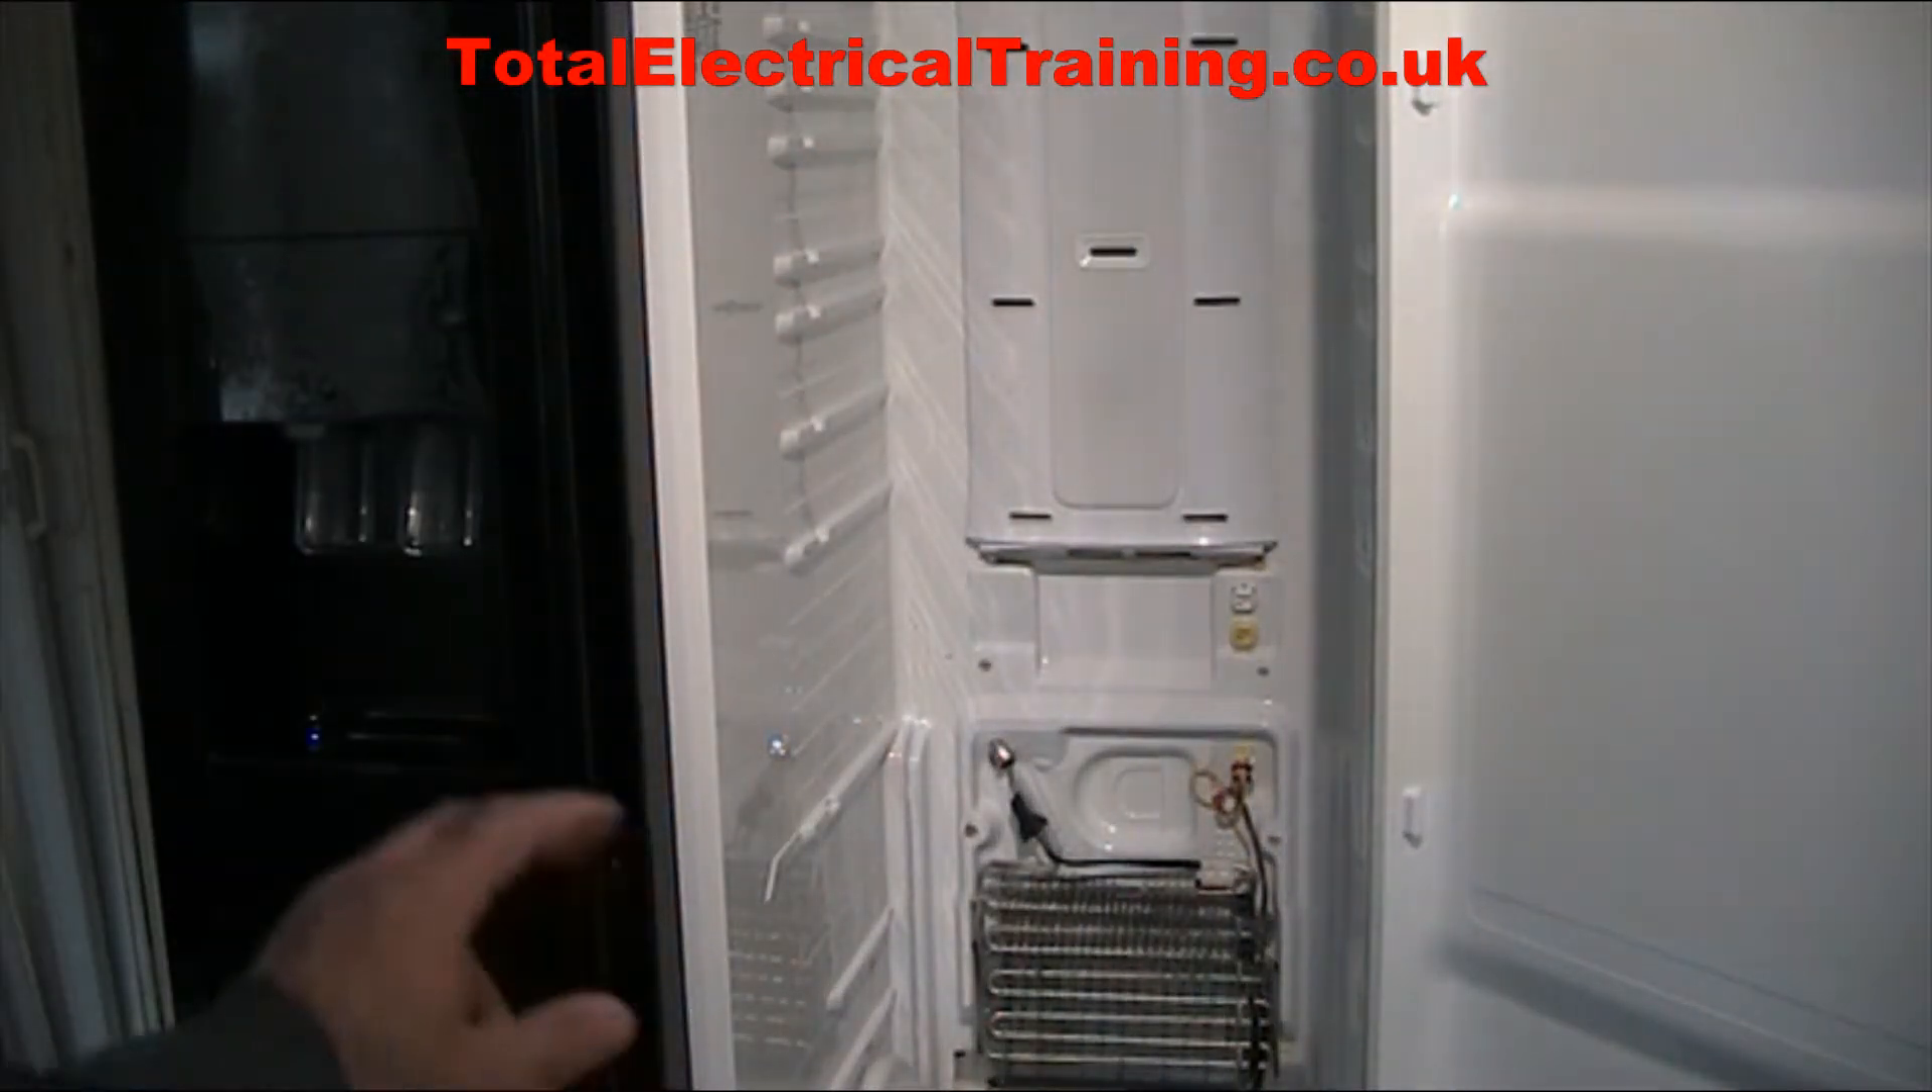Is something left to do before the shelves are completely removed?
No.